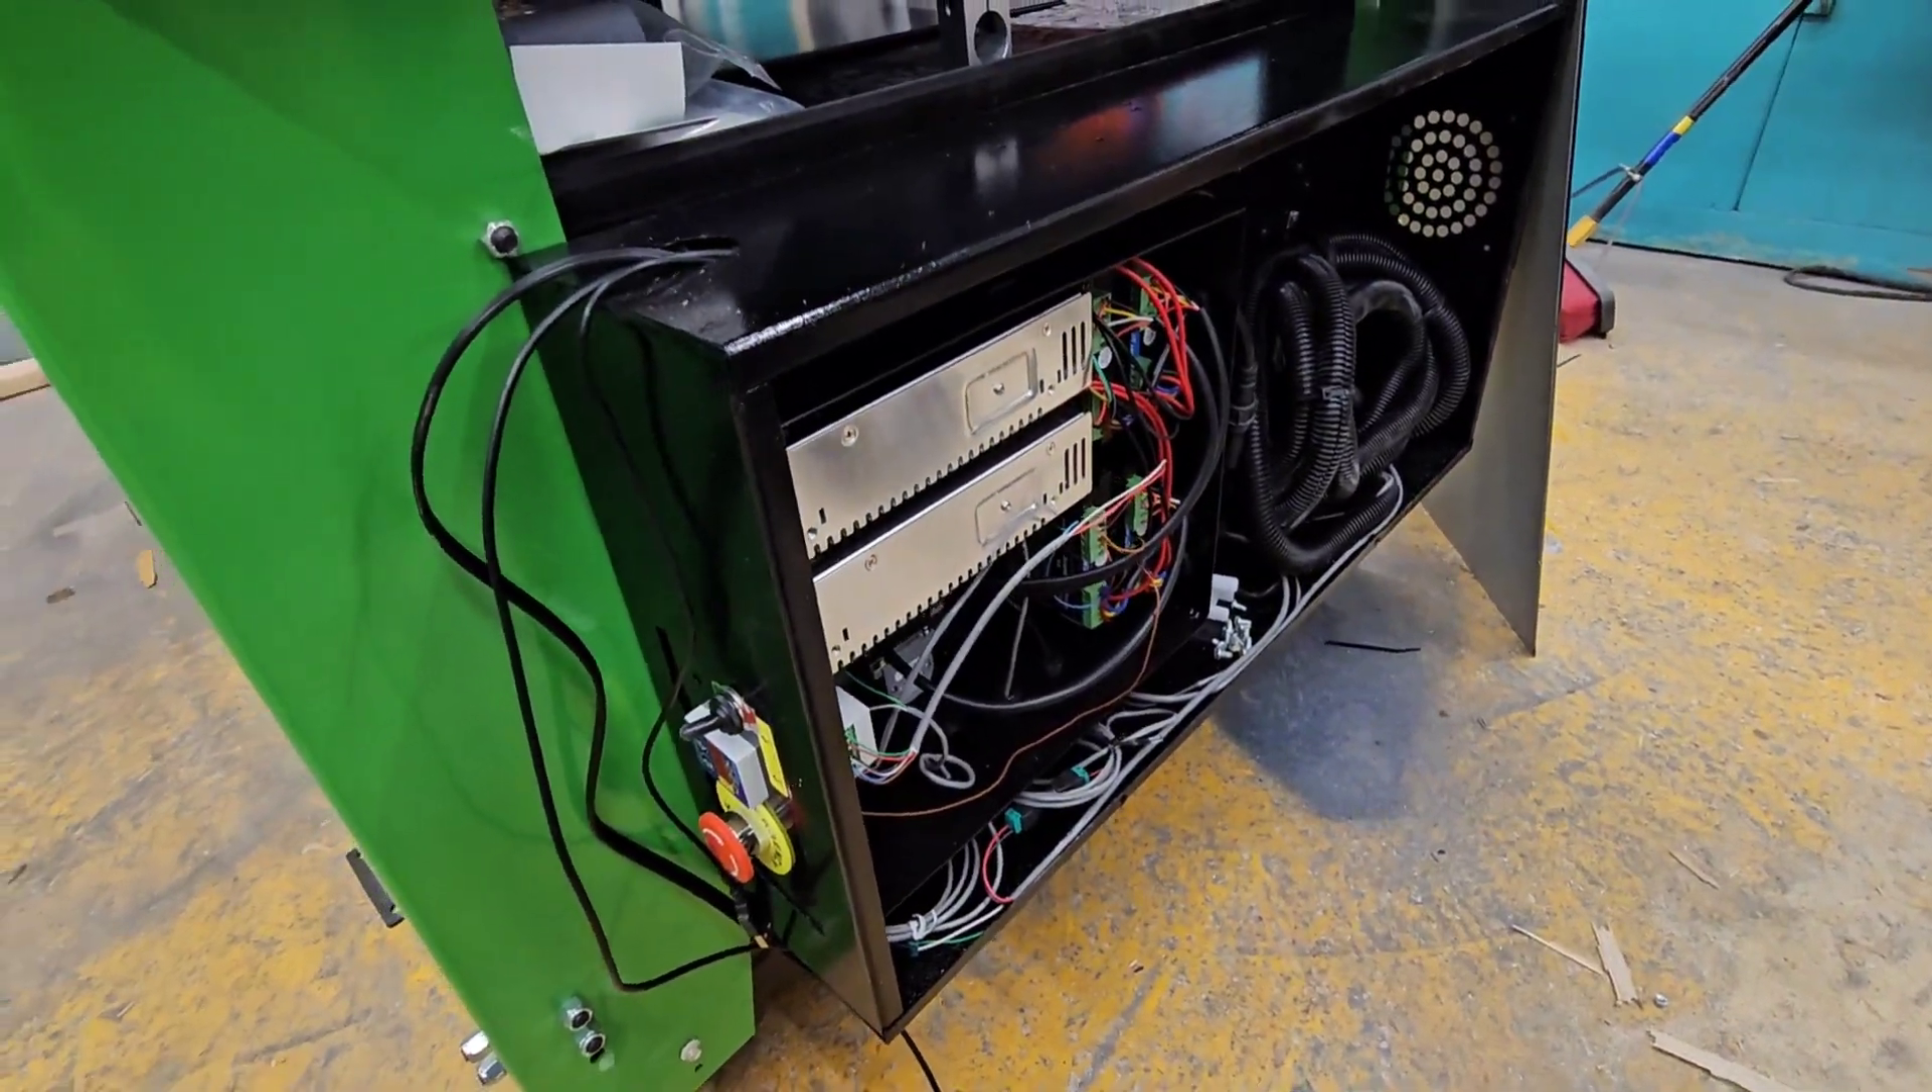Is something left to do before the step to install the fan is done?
Yes.